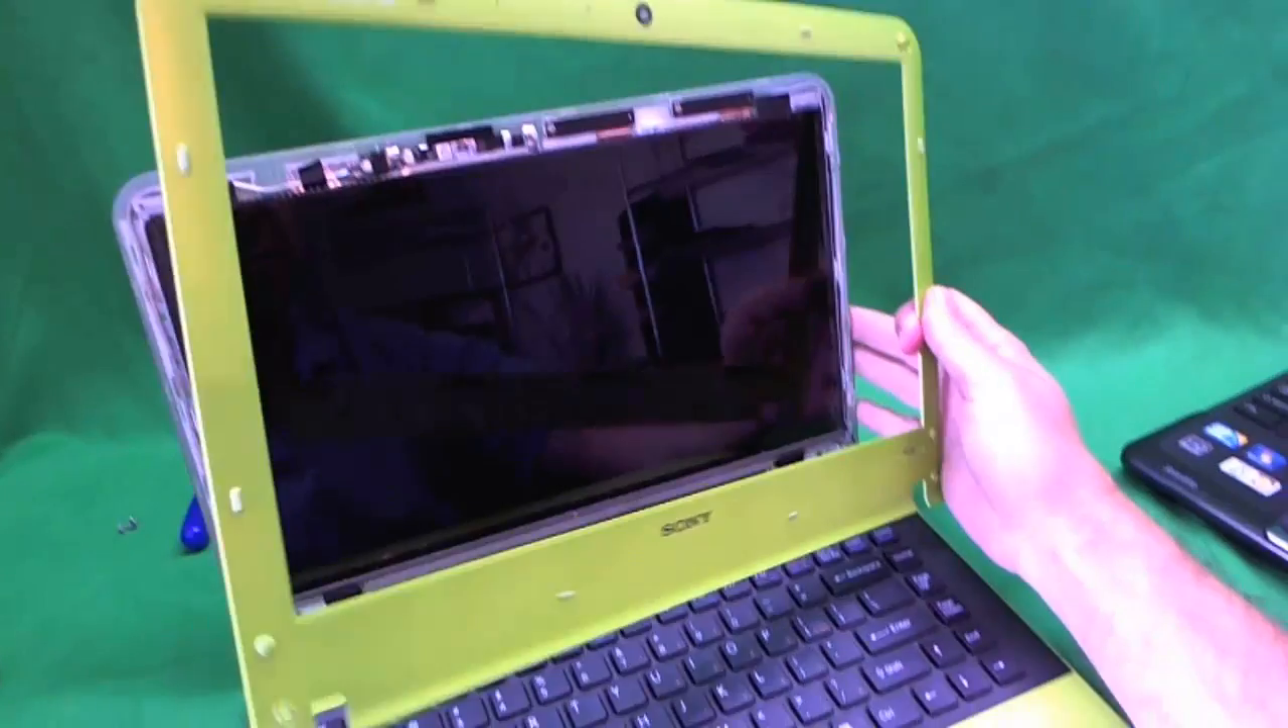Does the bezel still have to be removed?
No.